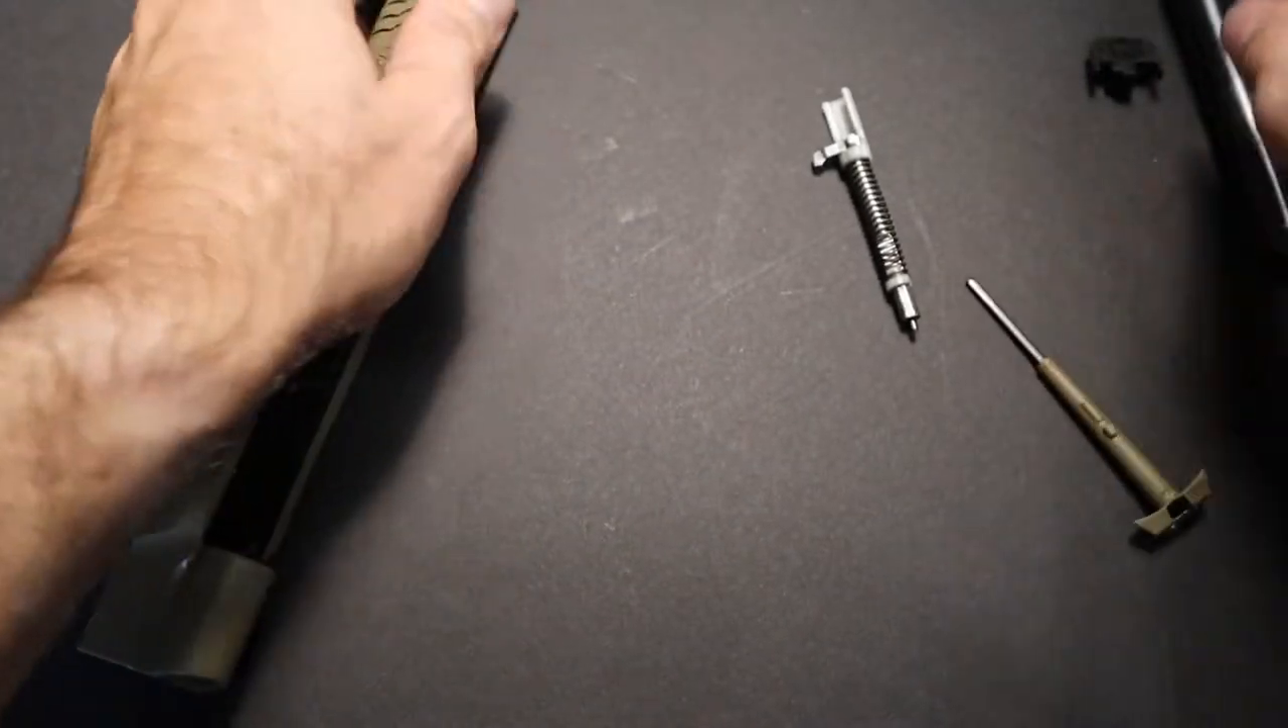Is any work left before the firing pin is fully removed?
No.